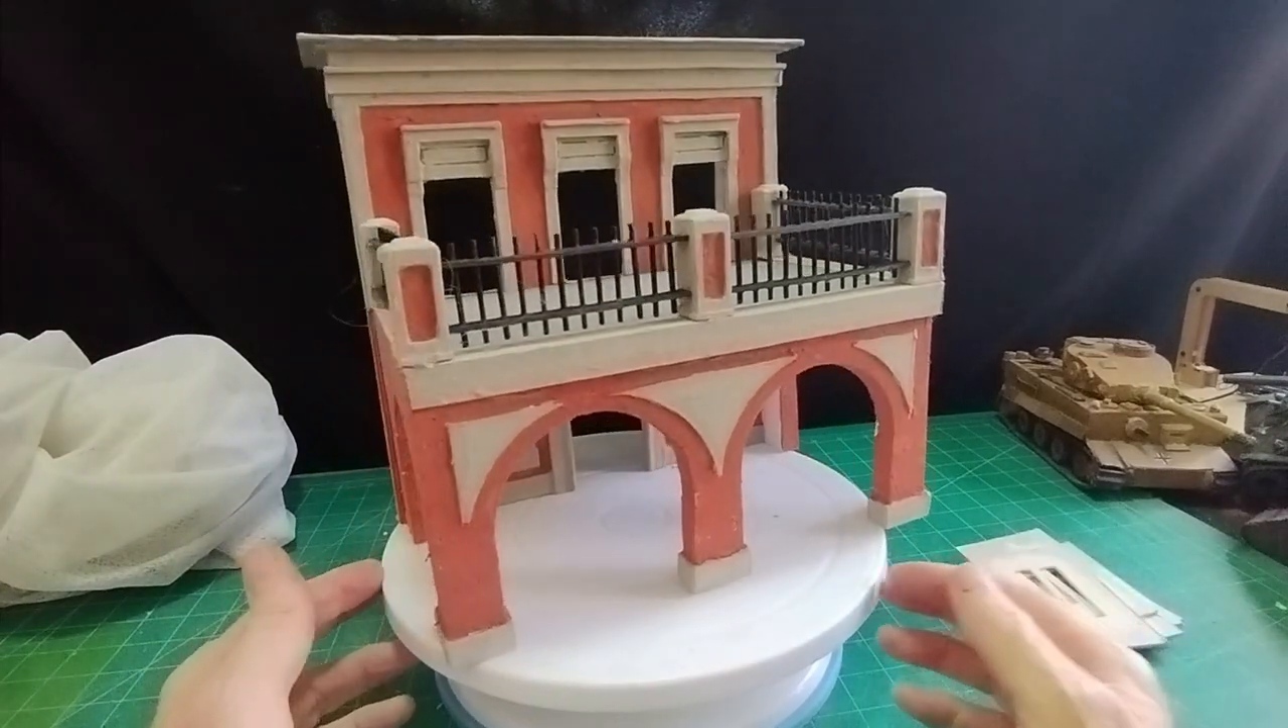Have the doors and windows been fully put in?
No.